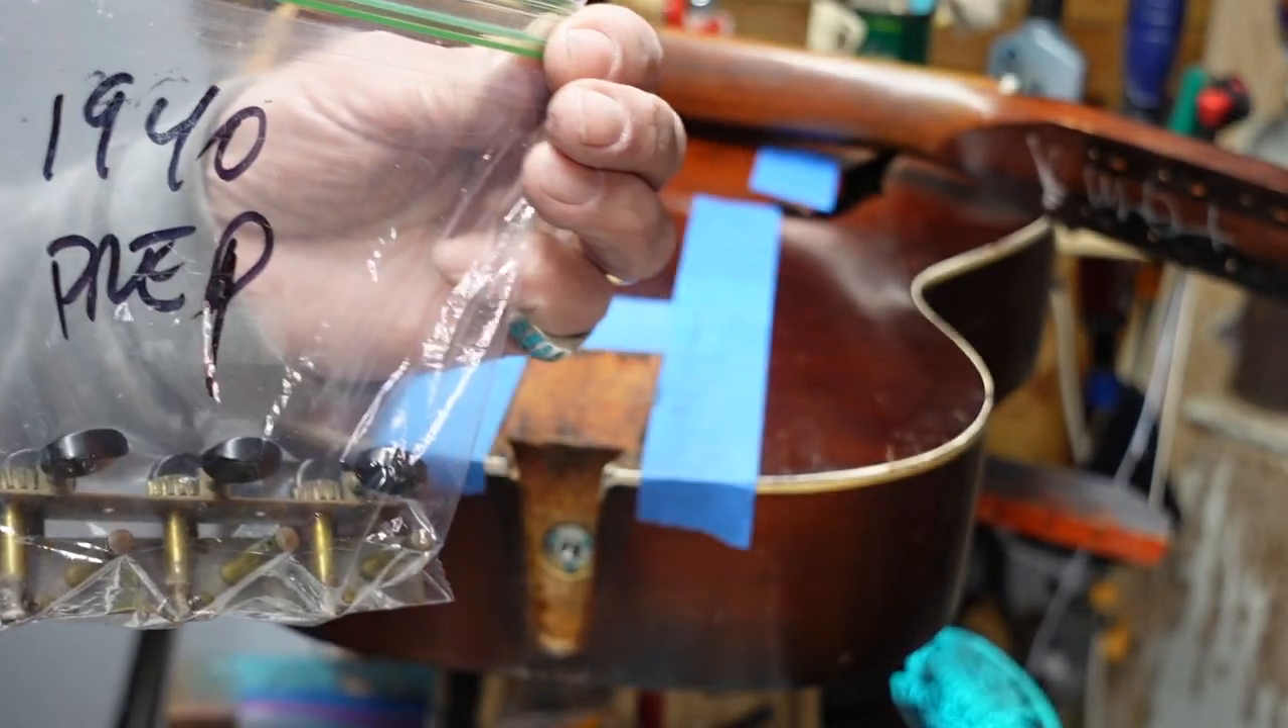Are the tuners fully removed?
Yes.